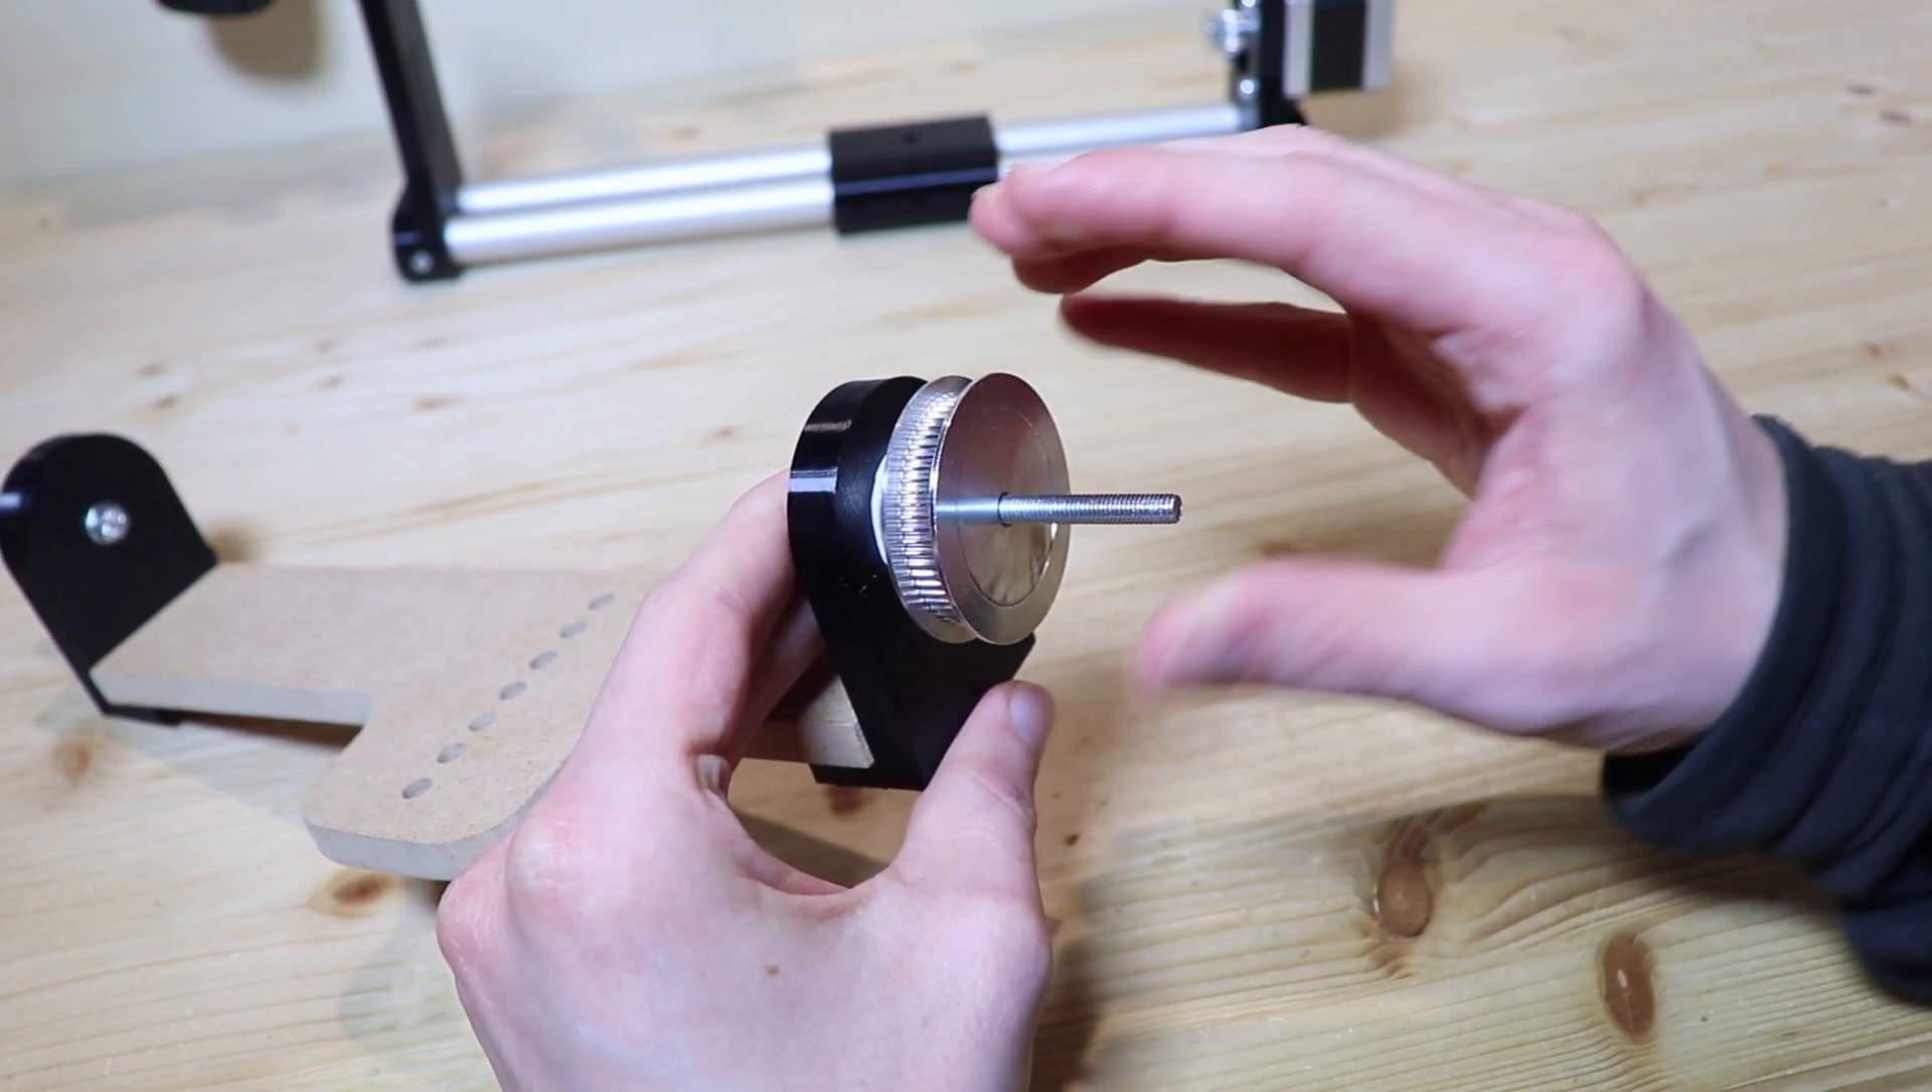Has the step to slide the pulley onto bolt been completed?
Yes.